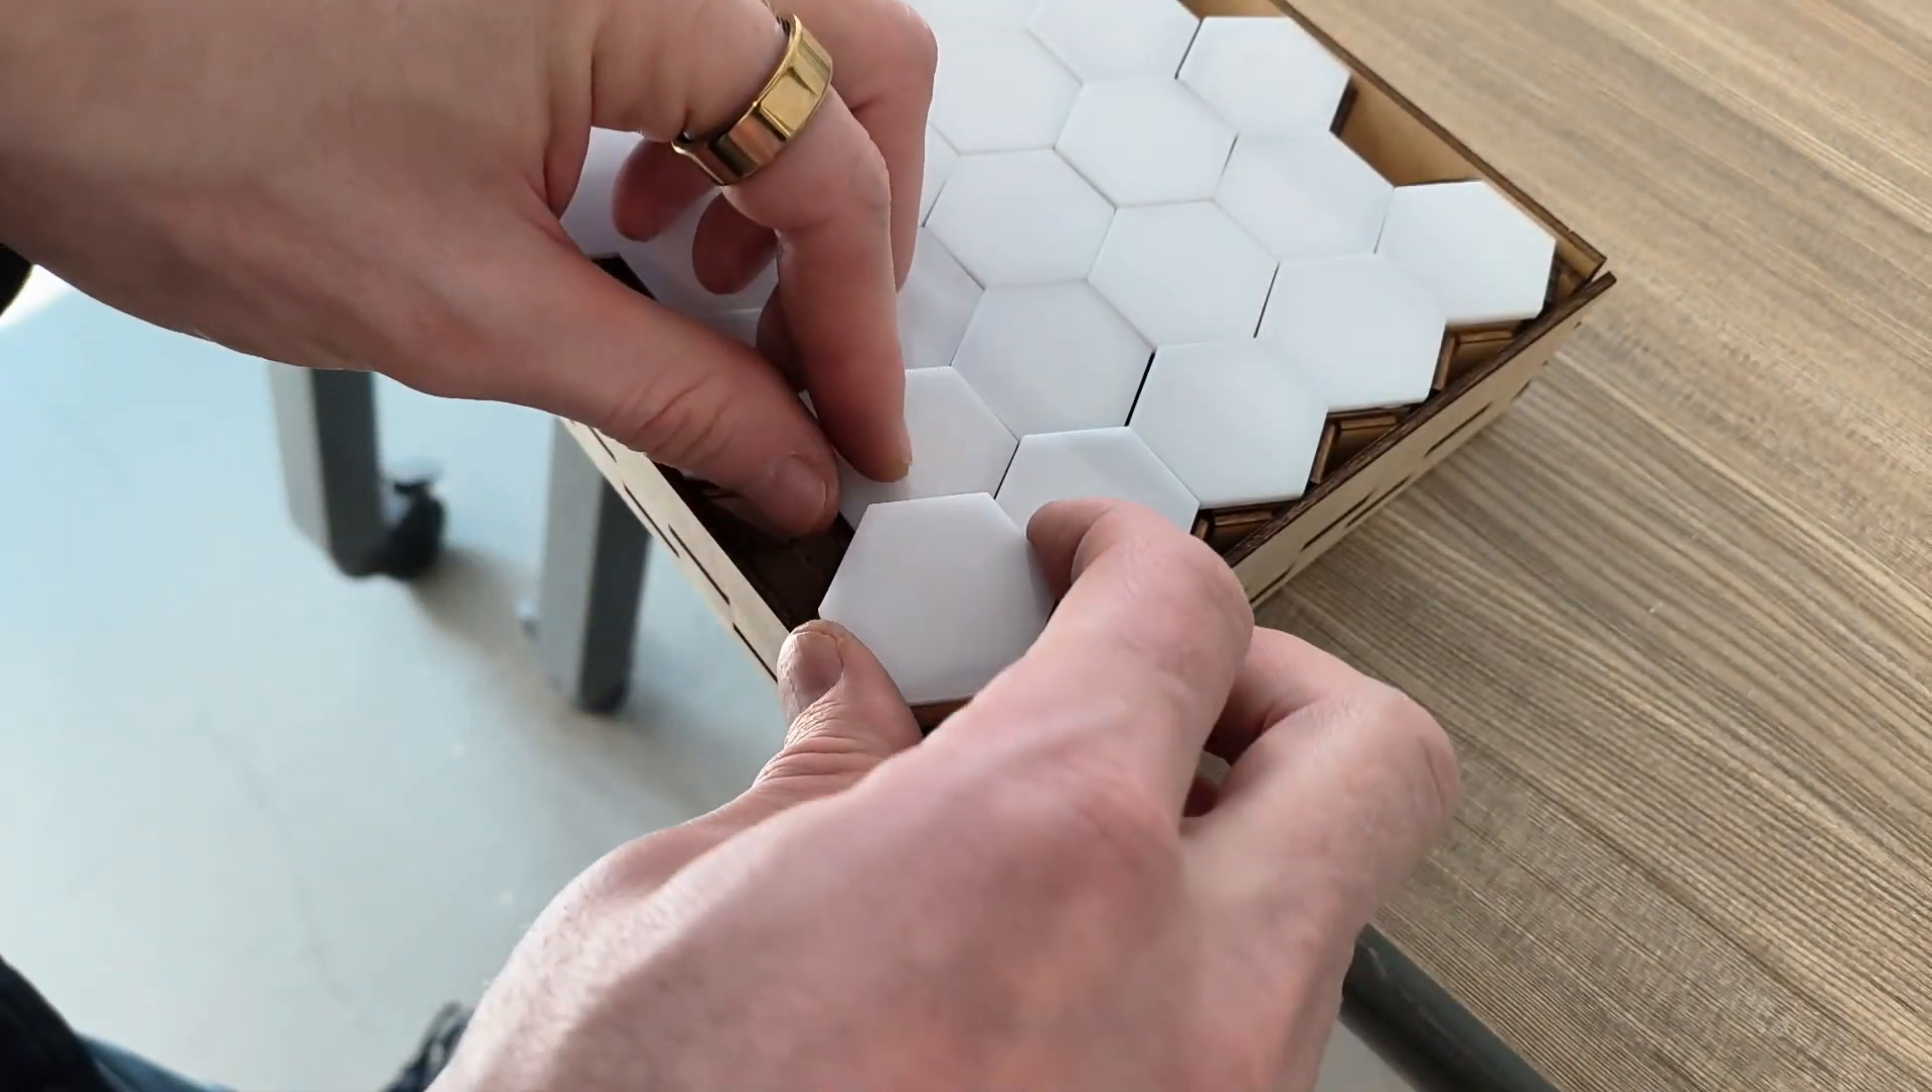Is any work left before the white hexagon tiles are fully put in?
Yes.